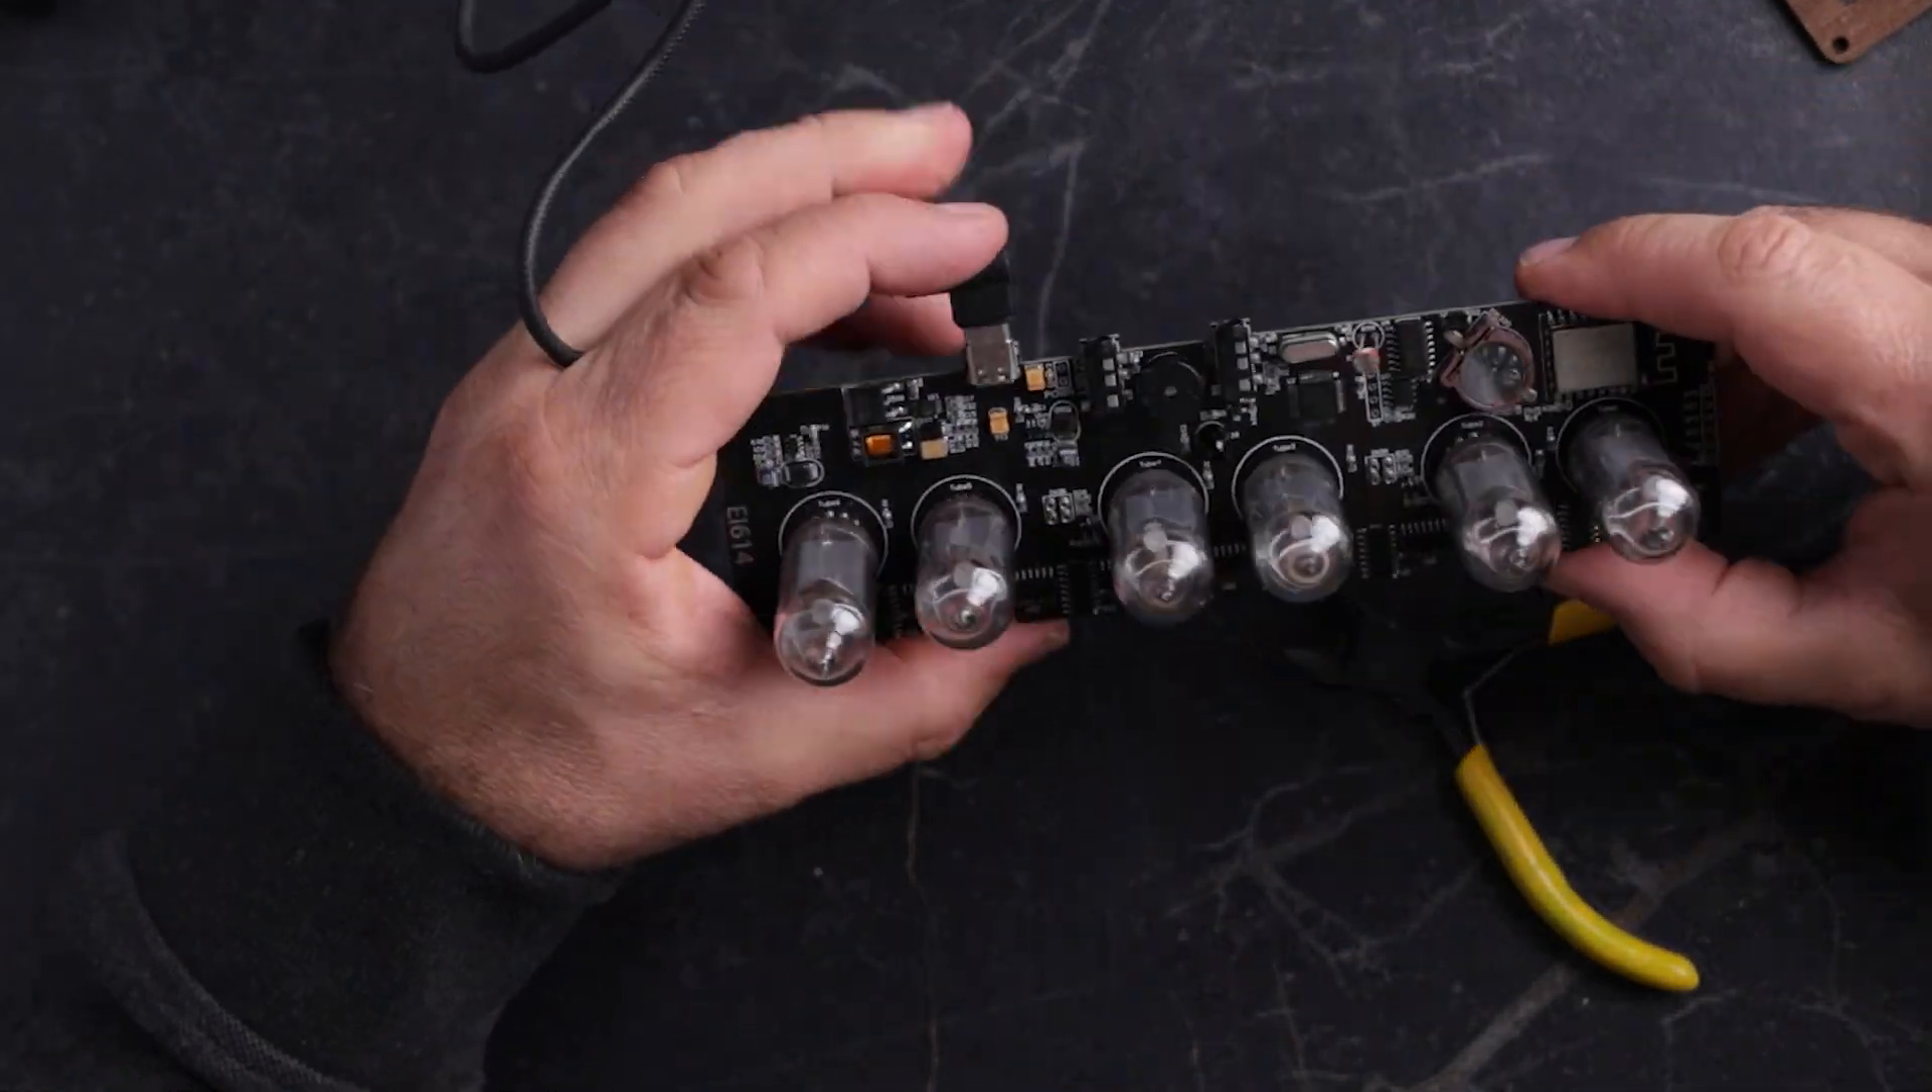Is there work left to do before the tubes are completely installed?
No.